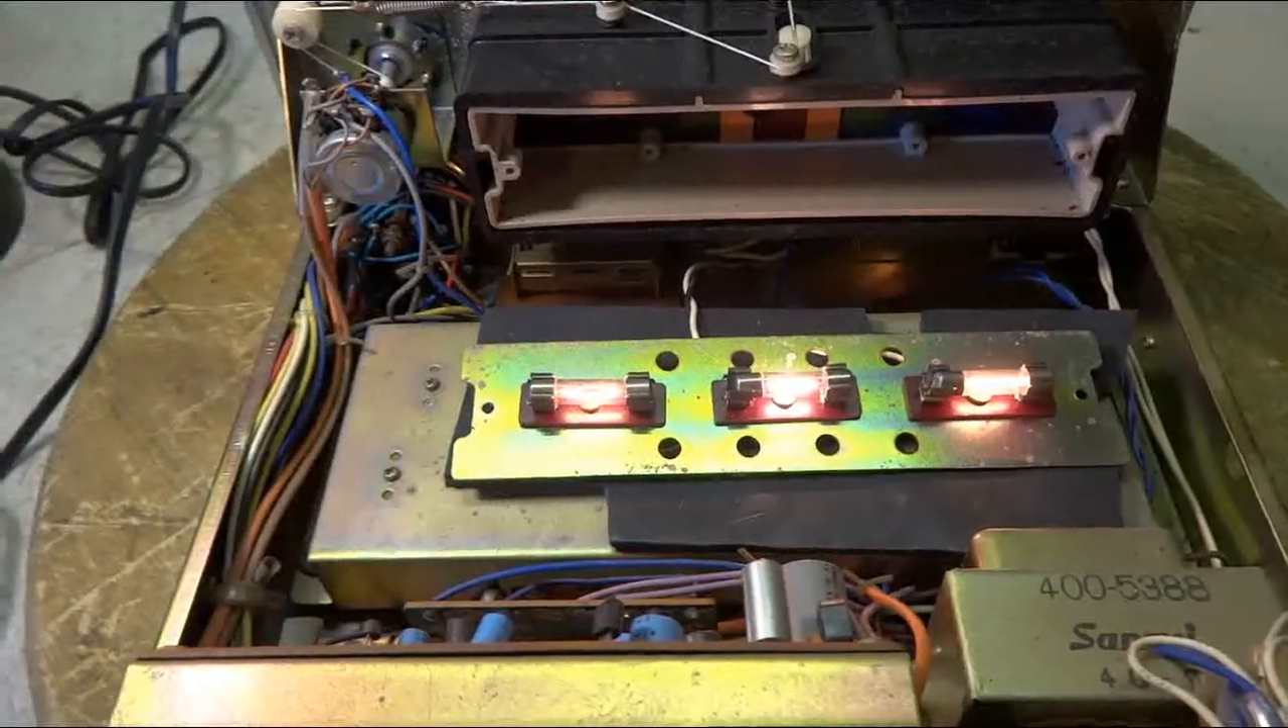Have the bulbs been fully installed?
Yes.